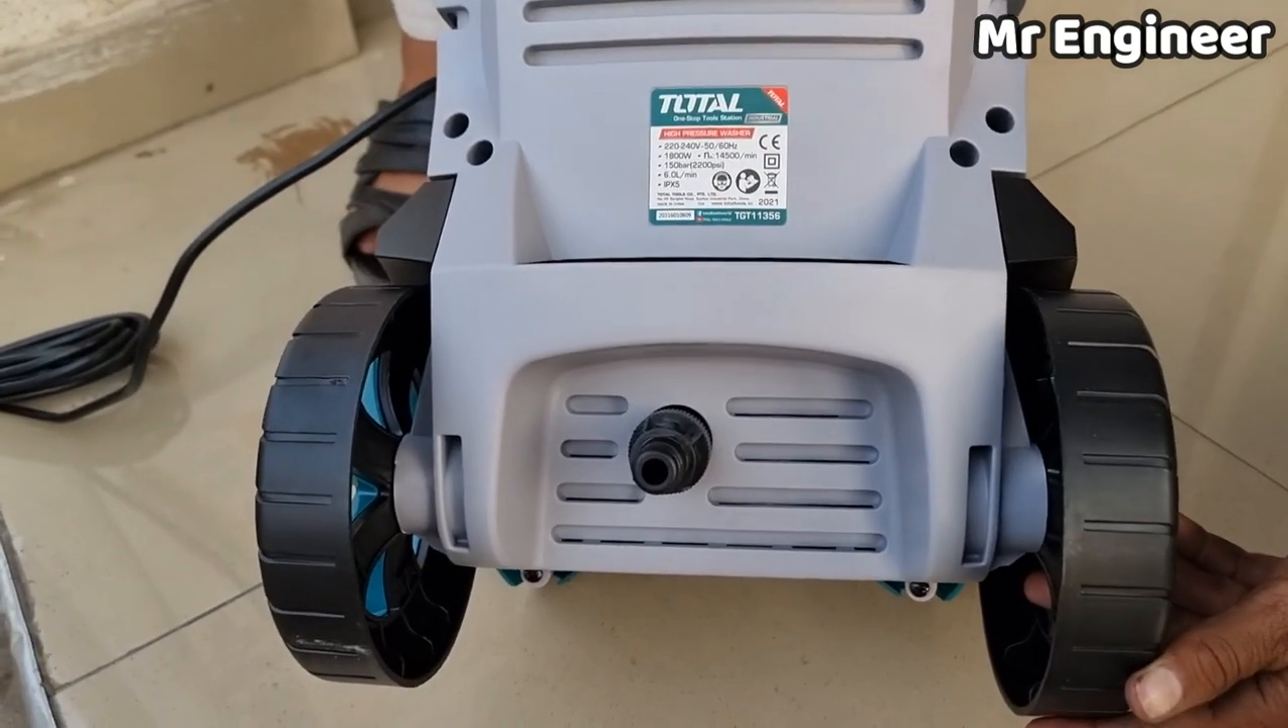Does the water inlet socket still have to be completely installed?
No.